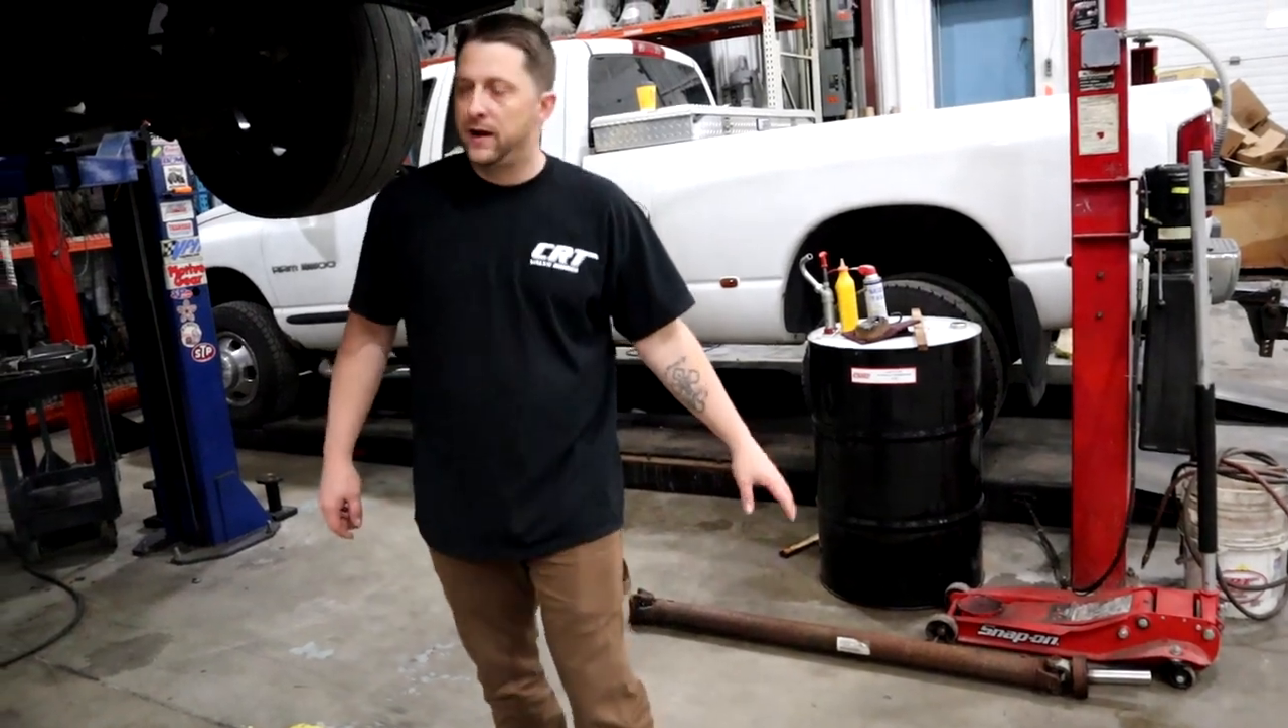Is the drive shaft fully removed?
Yes.